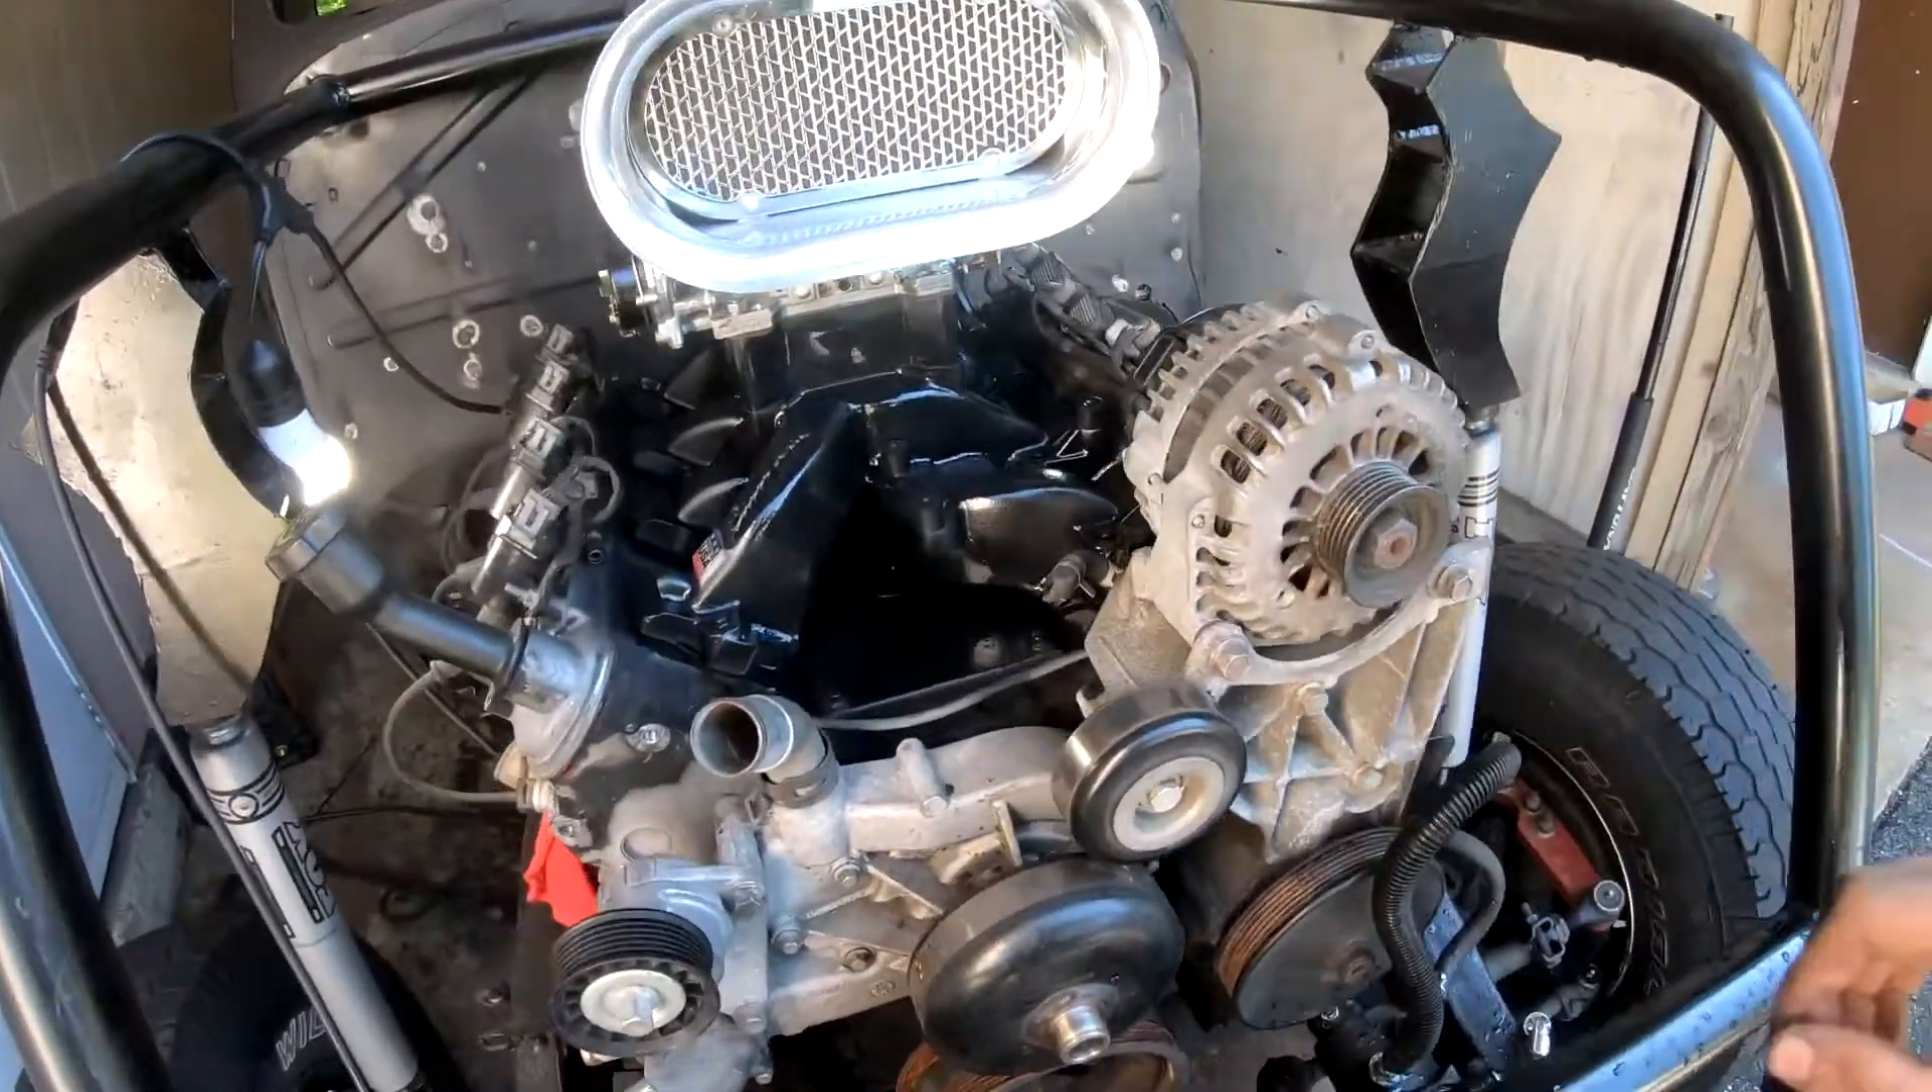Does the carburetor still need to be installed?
No.